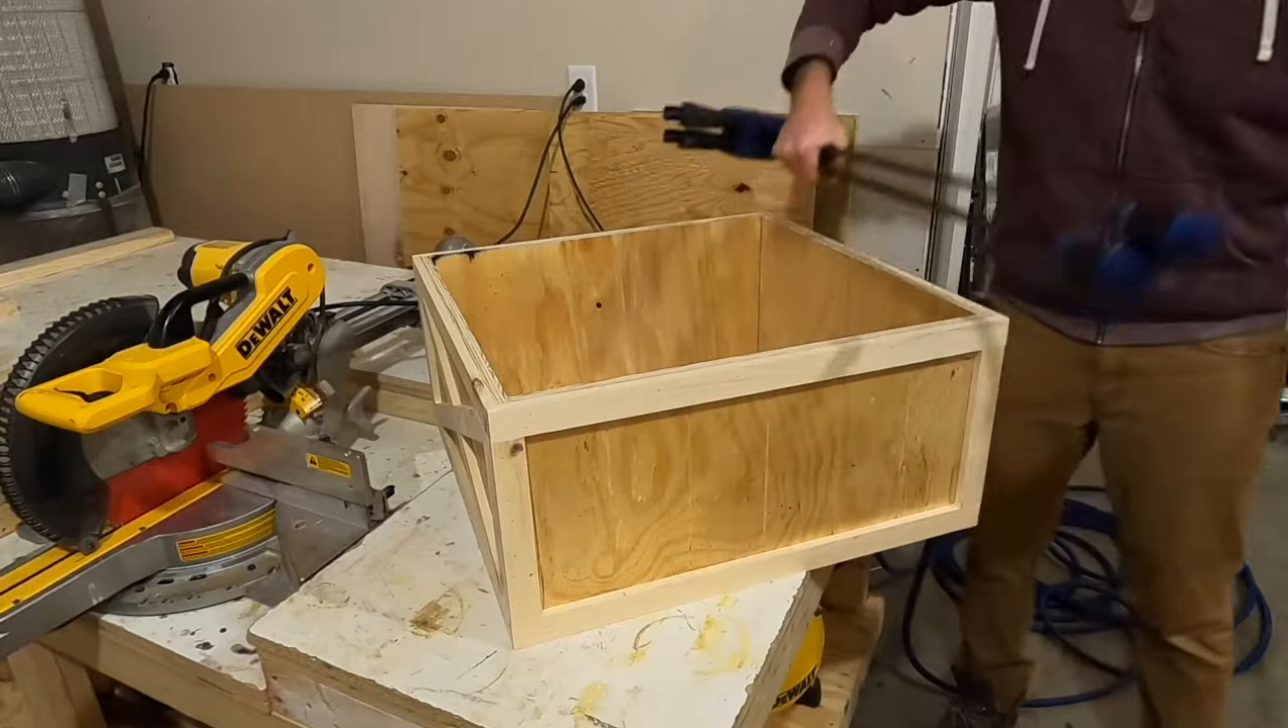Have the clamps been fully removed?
Yes.